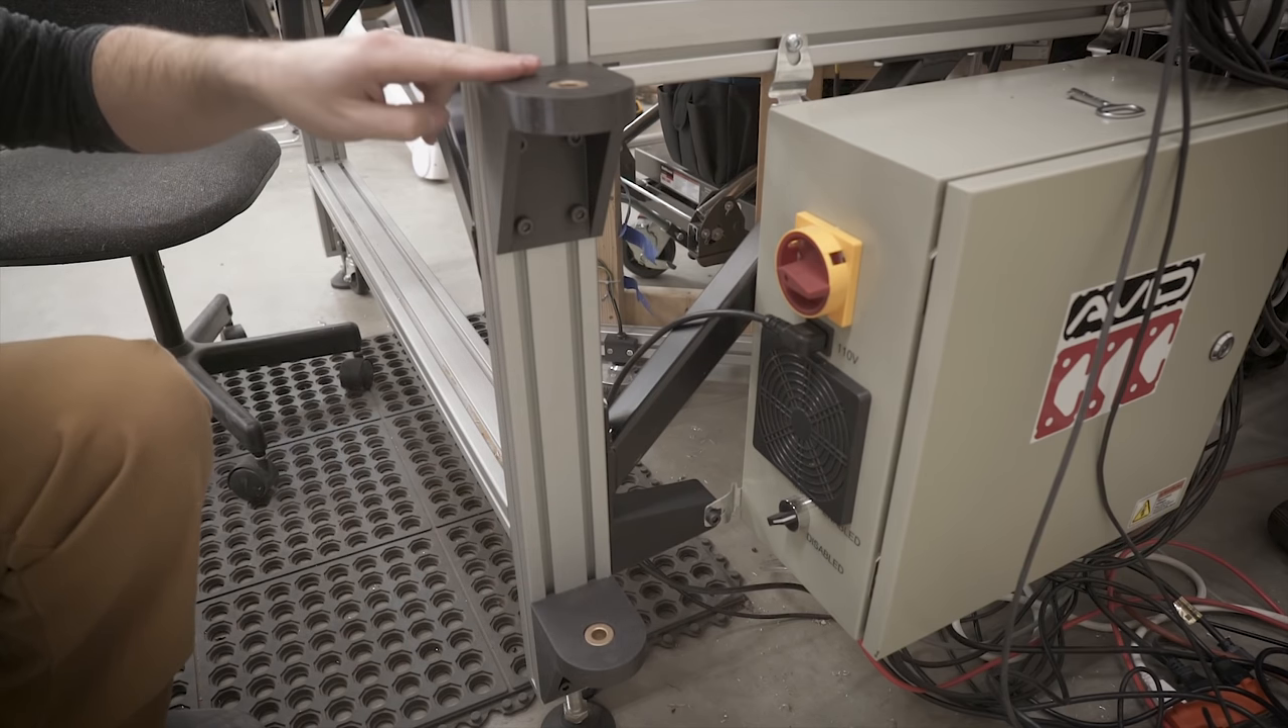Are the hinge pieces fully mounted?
Yes.